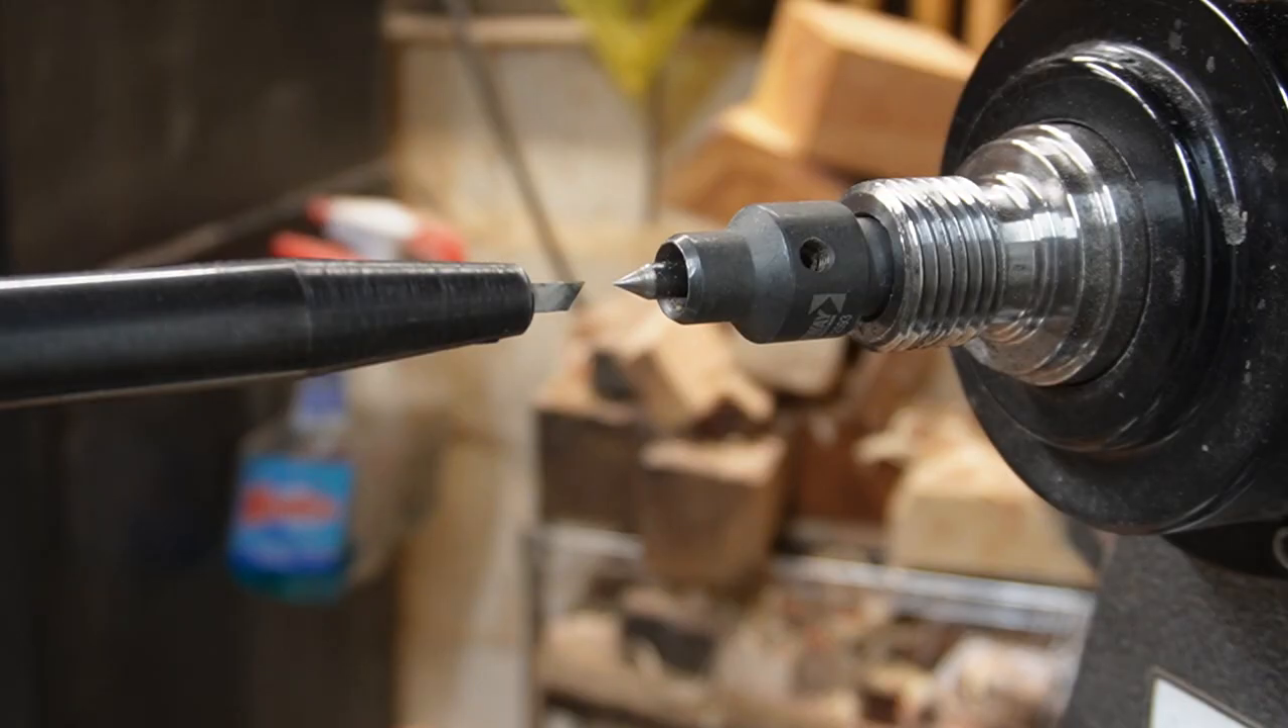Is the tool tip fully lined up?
Yes.